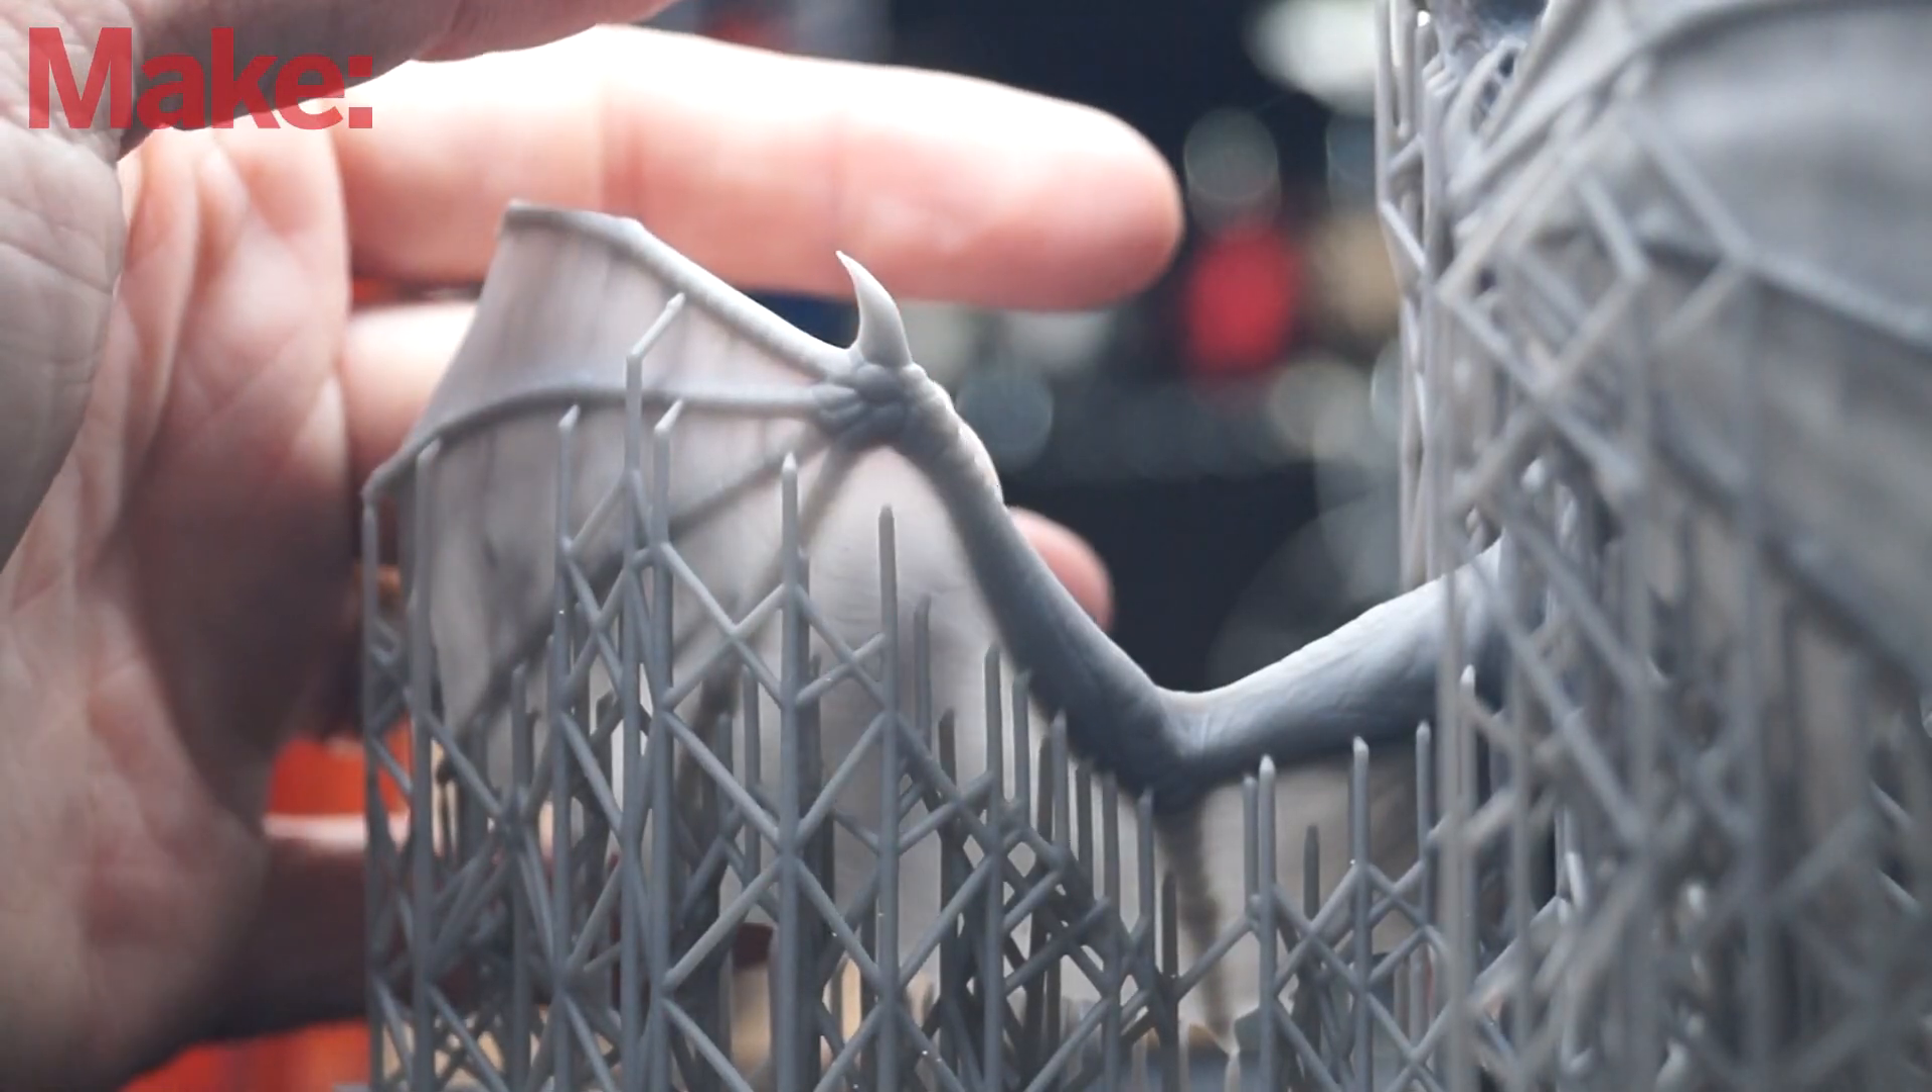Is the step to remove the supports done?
No.